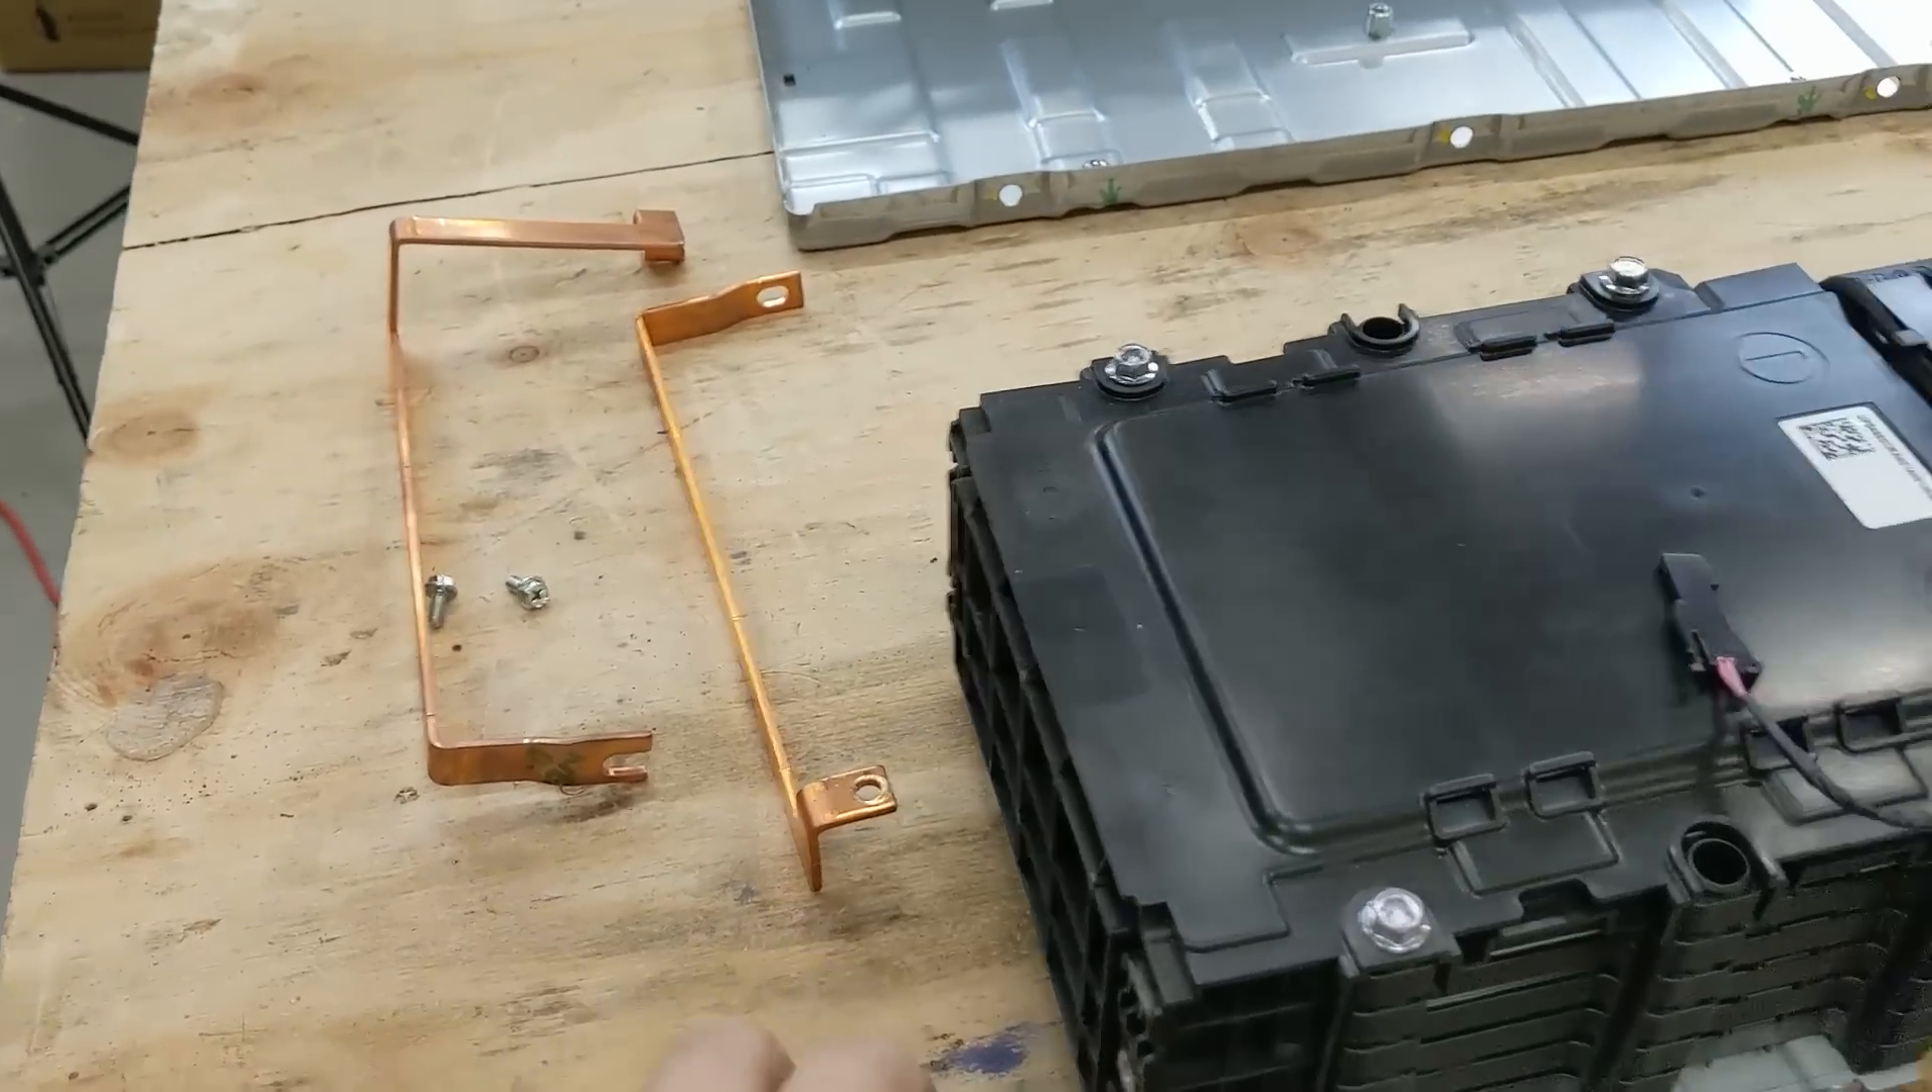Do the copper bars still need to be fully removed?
No.